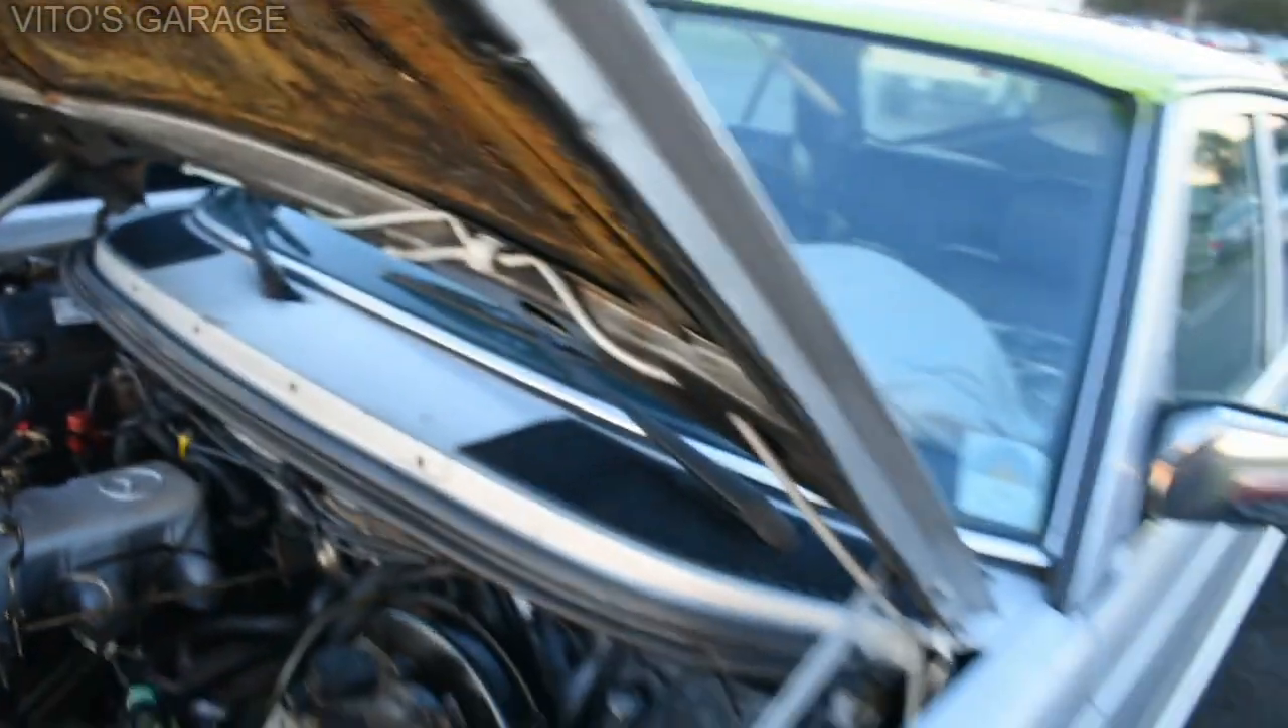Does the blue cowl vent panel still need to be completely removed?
Yes.